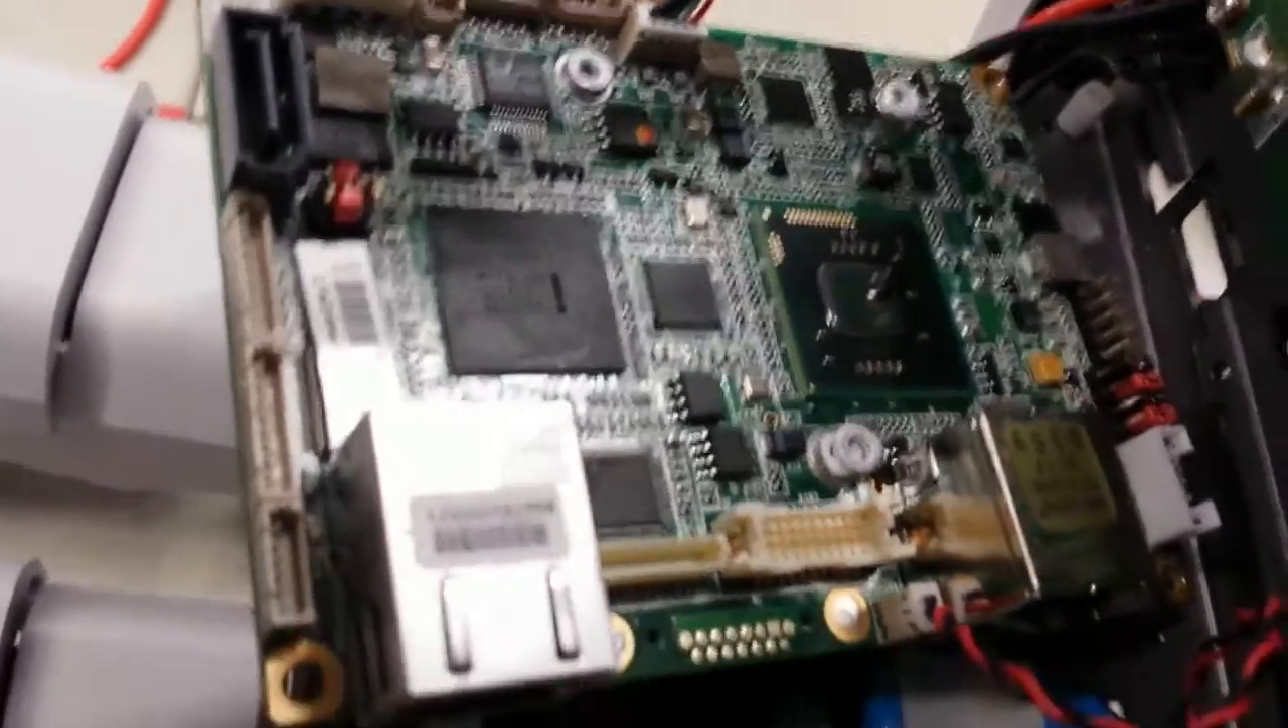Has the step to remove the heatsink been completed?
Yes.